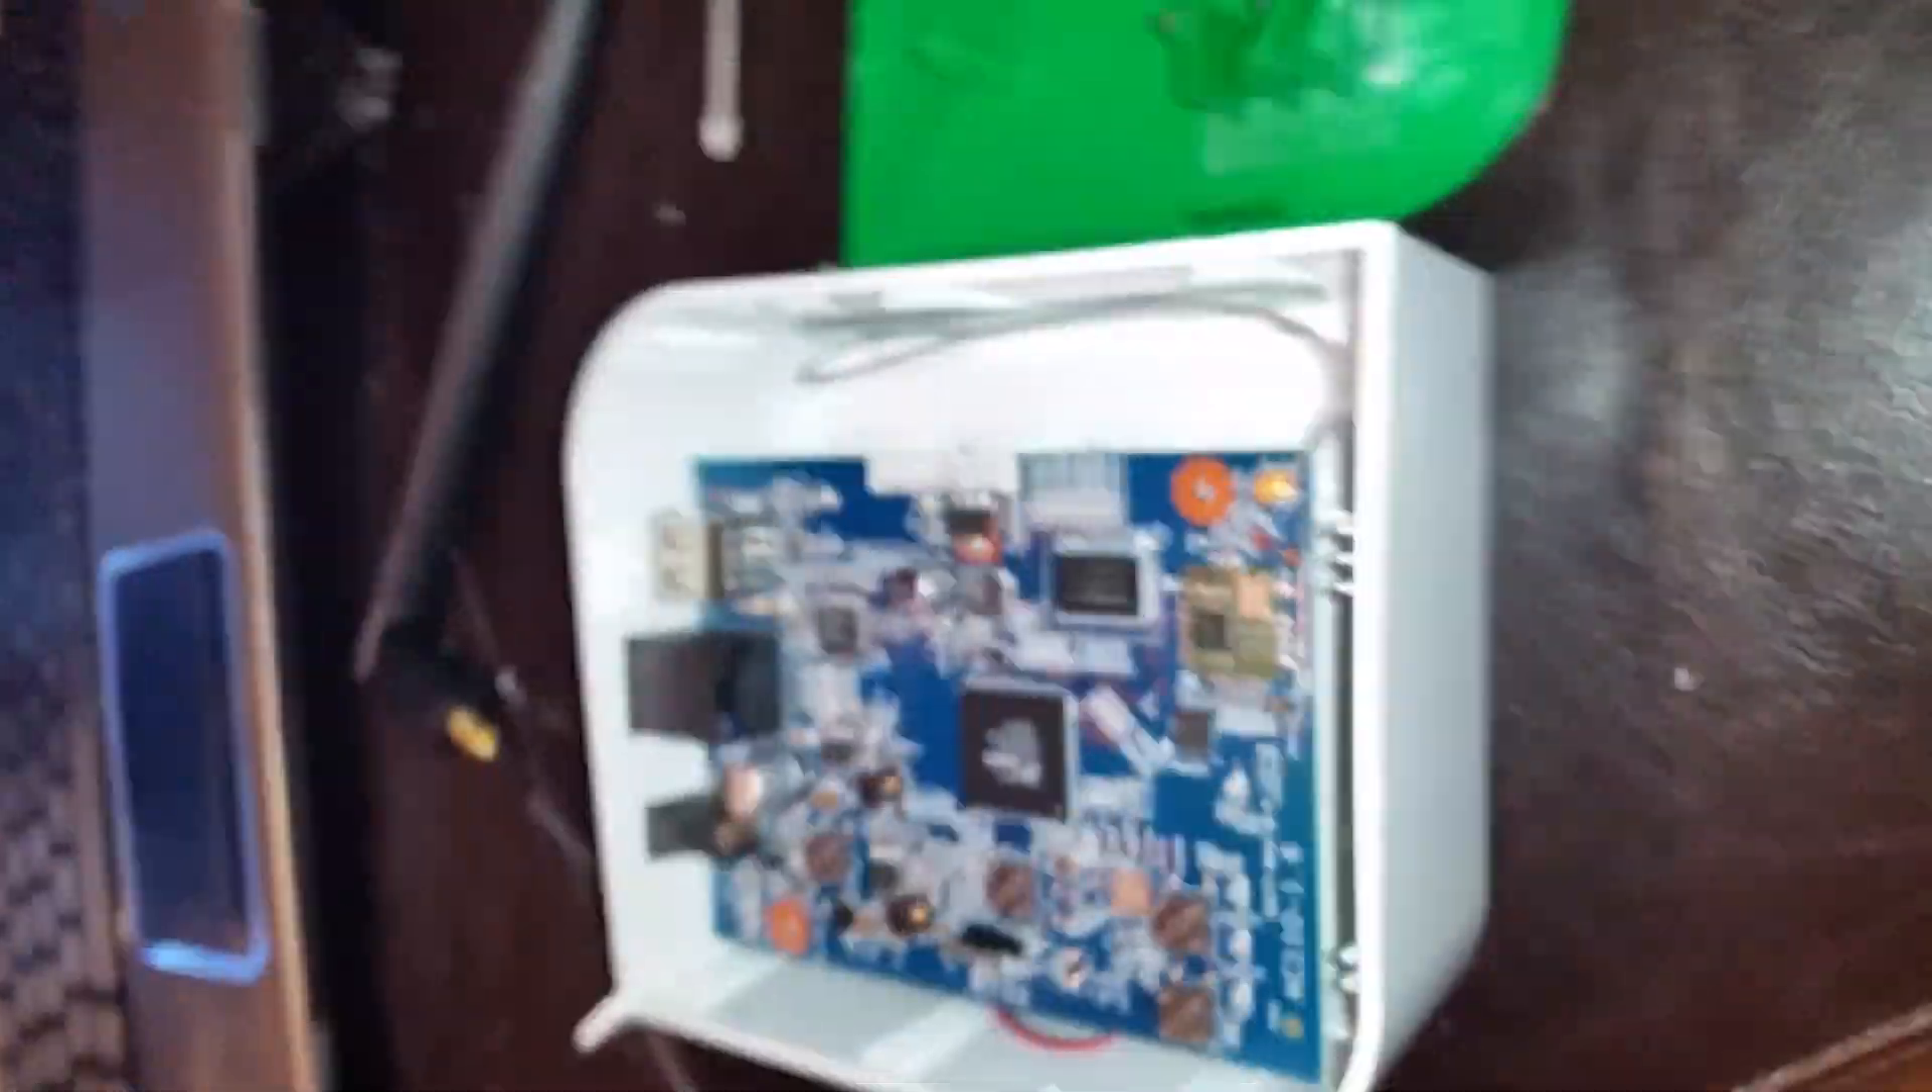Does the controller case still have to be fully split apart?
No.